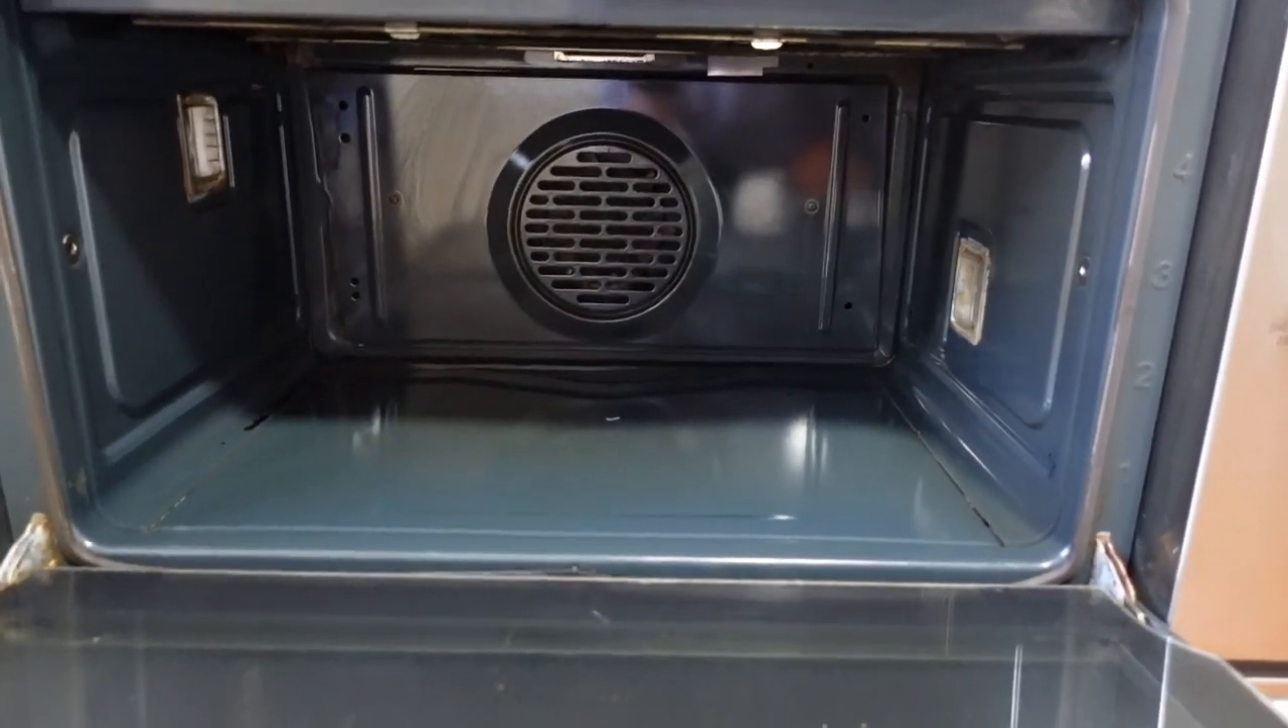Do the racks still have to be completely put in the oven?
Yes.